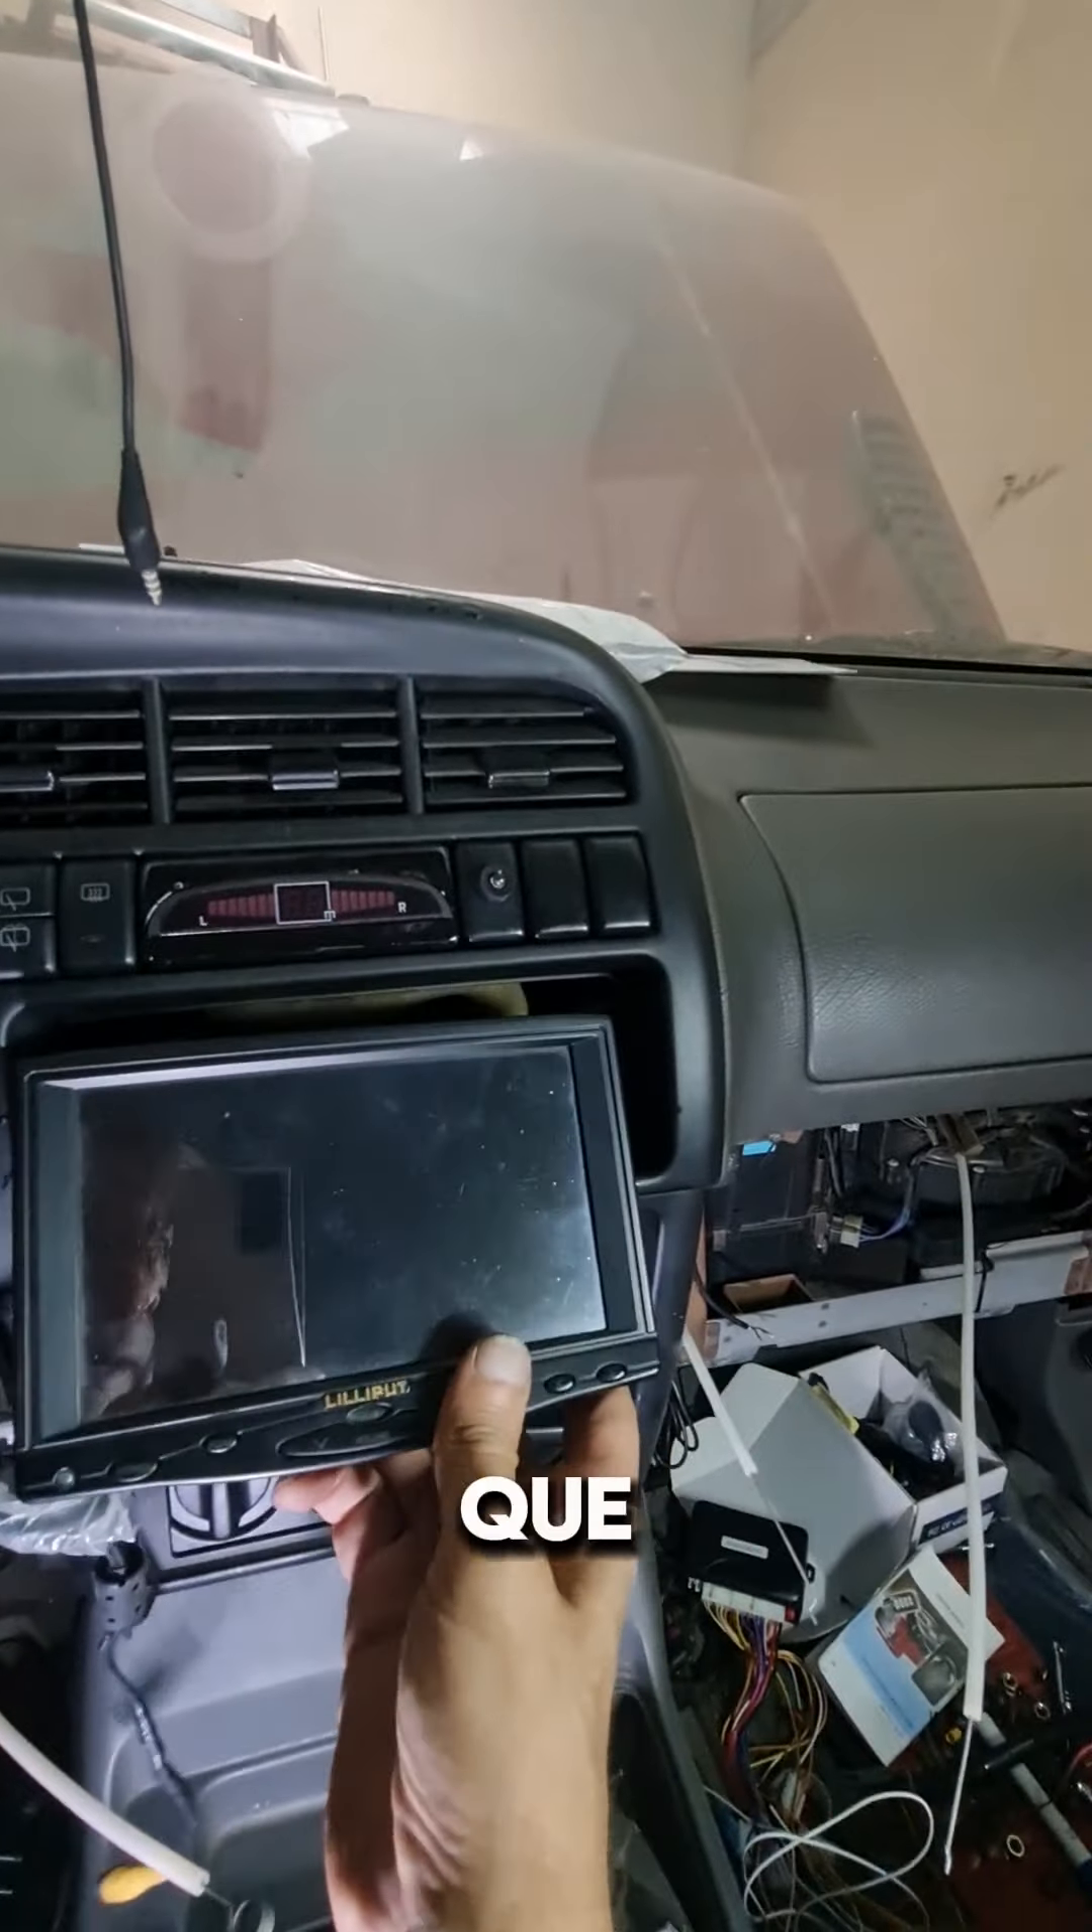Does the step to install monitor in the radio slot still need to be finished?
Yes.